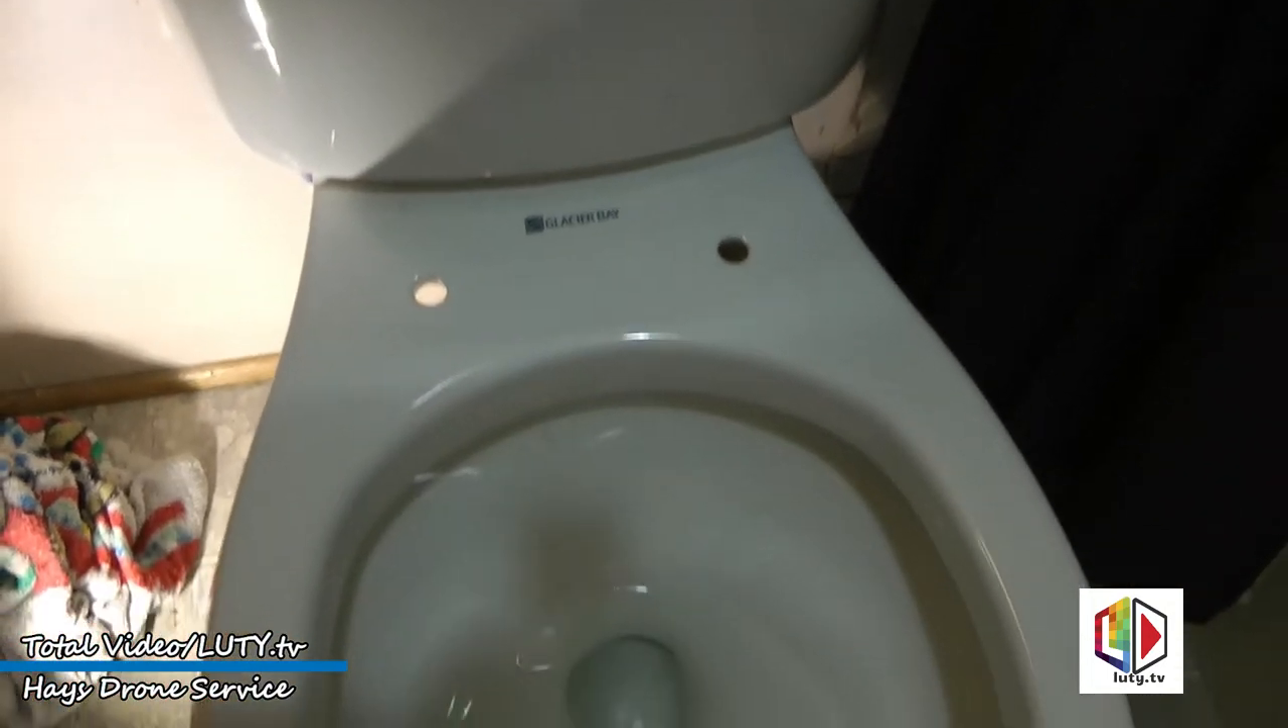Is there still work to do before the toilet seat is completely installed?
Yes.